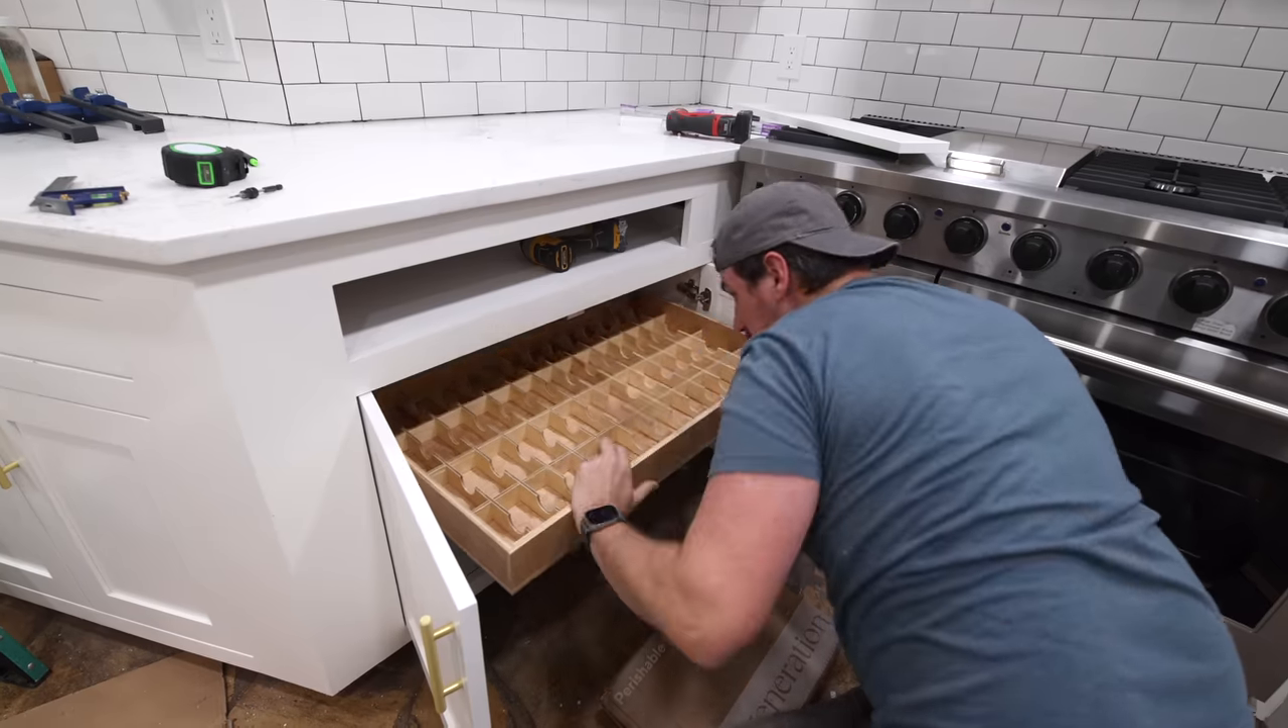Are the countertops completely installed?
Yes.